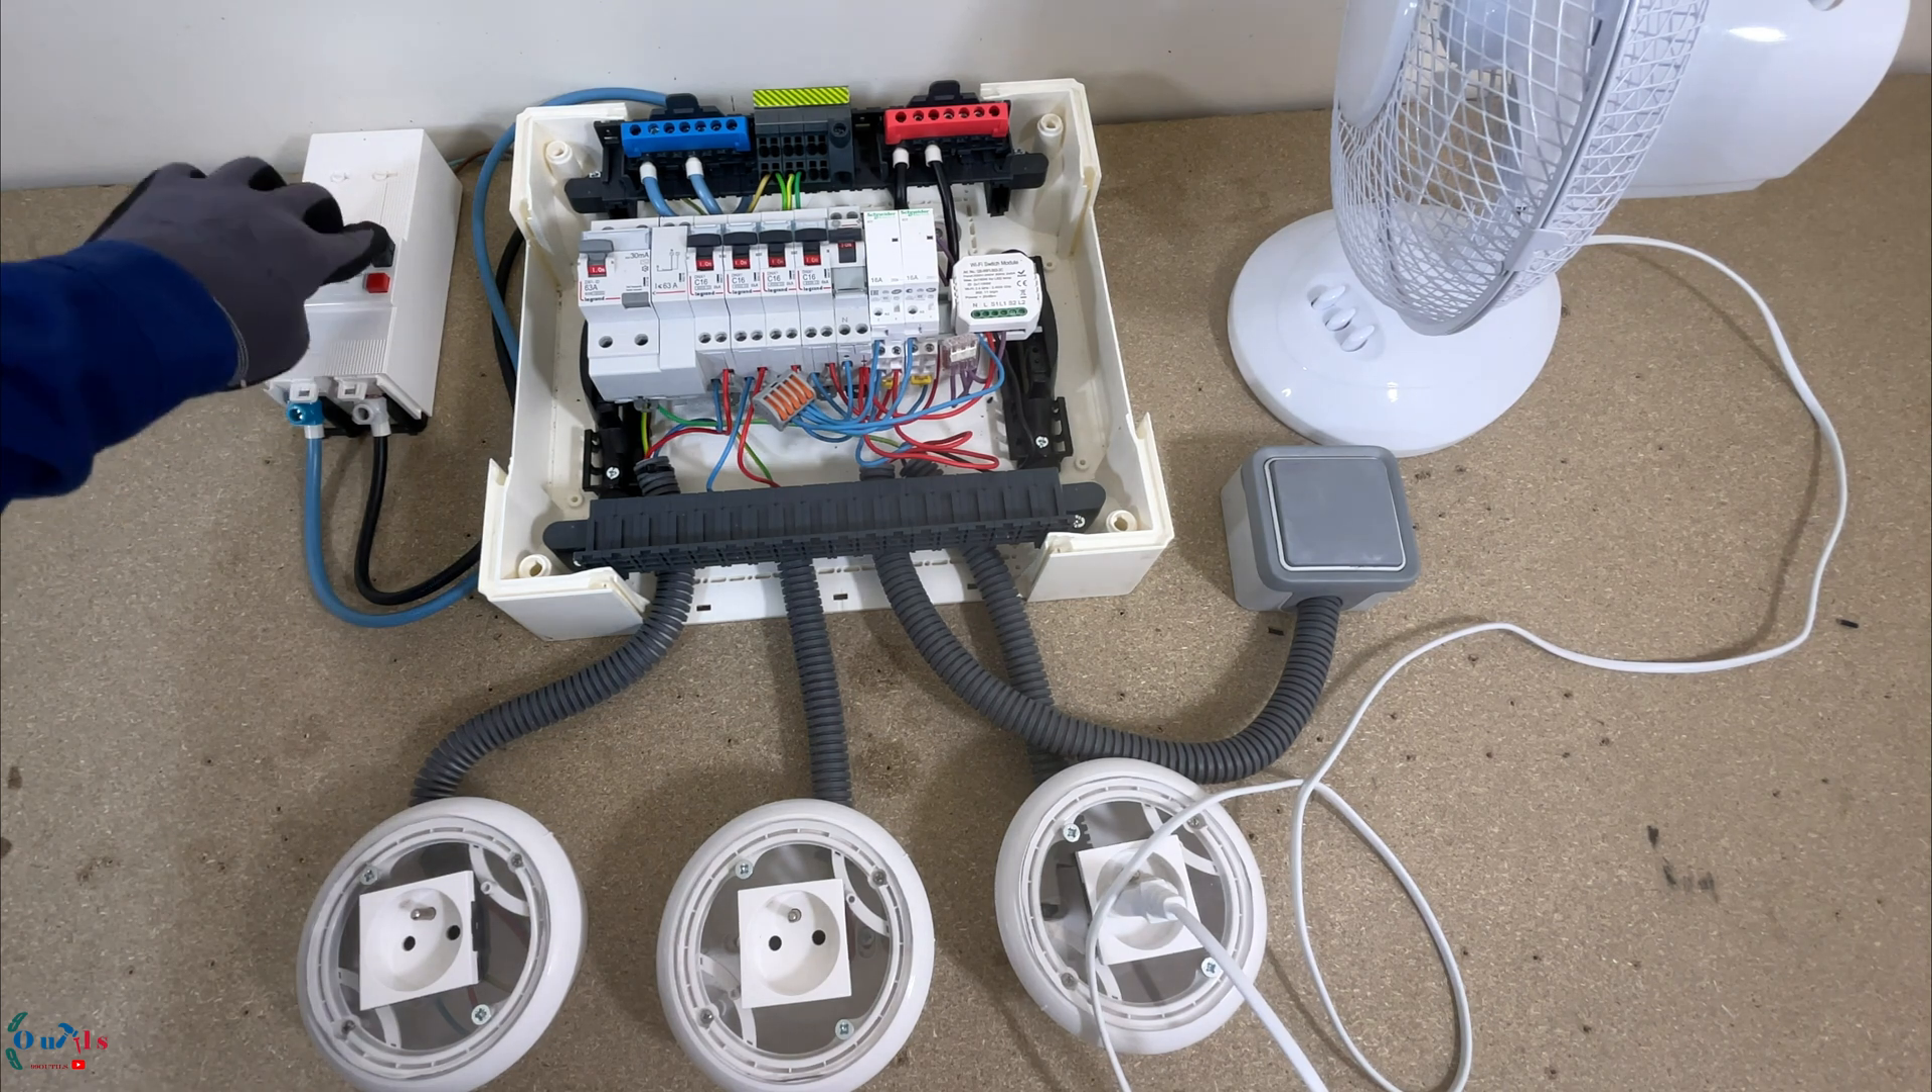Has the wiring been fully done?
Yes.